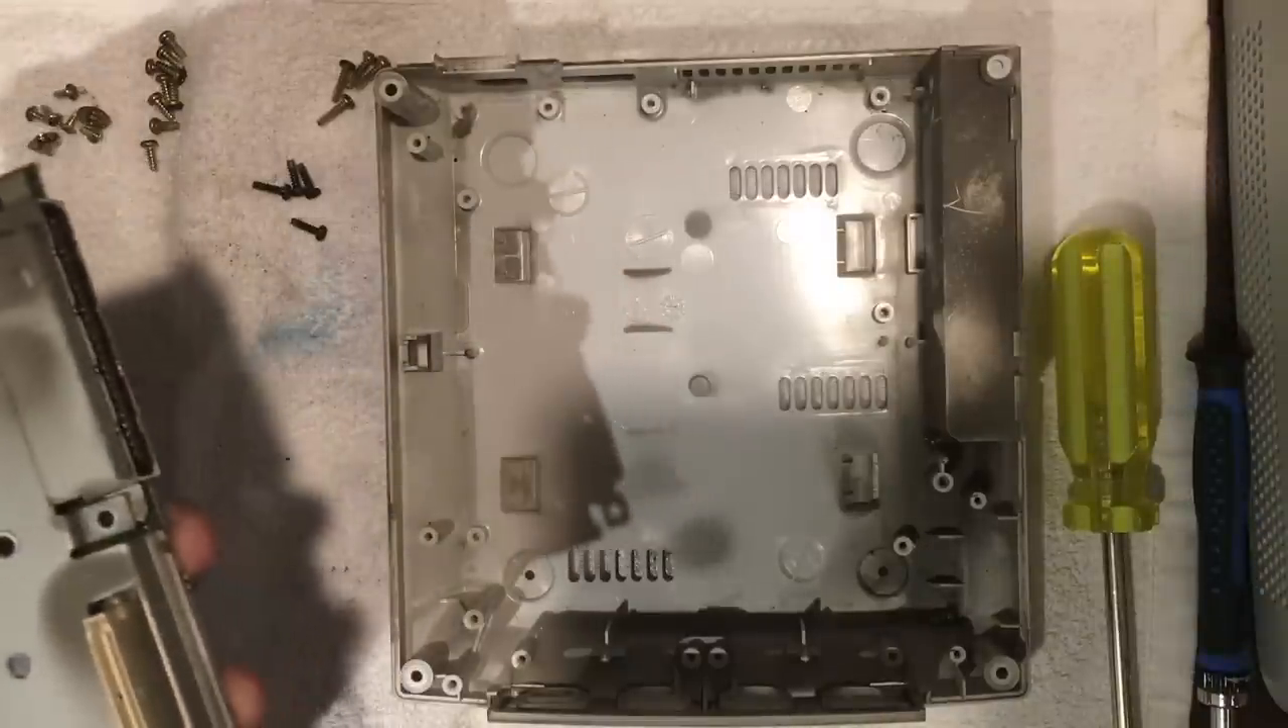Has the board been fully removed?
Yes.